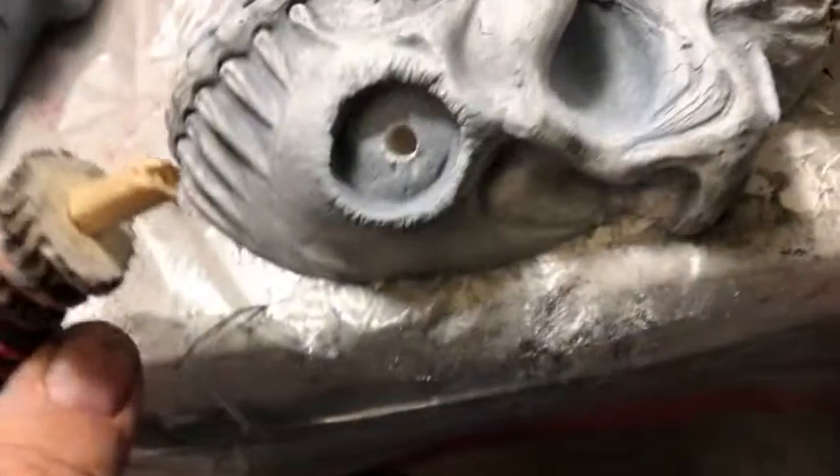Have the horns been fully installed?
No.